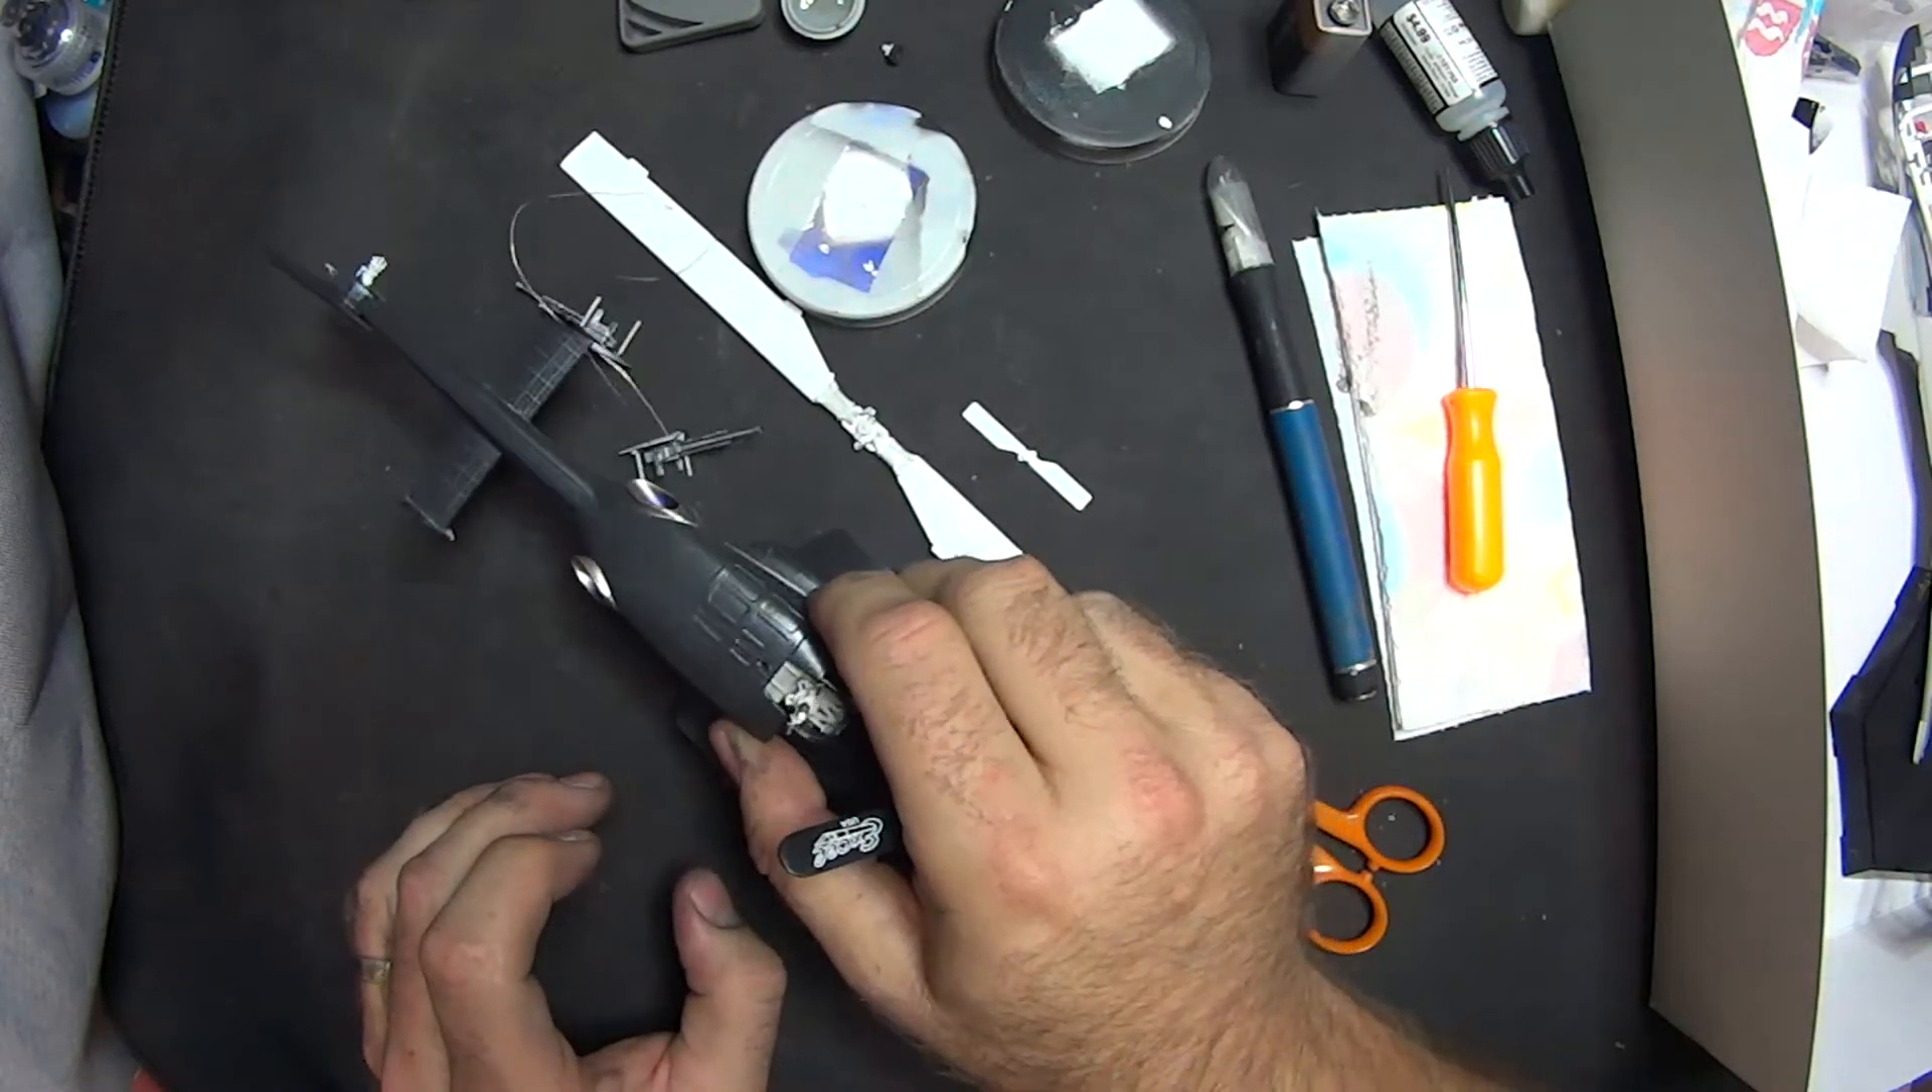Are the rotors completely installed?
No.